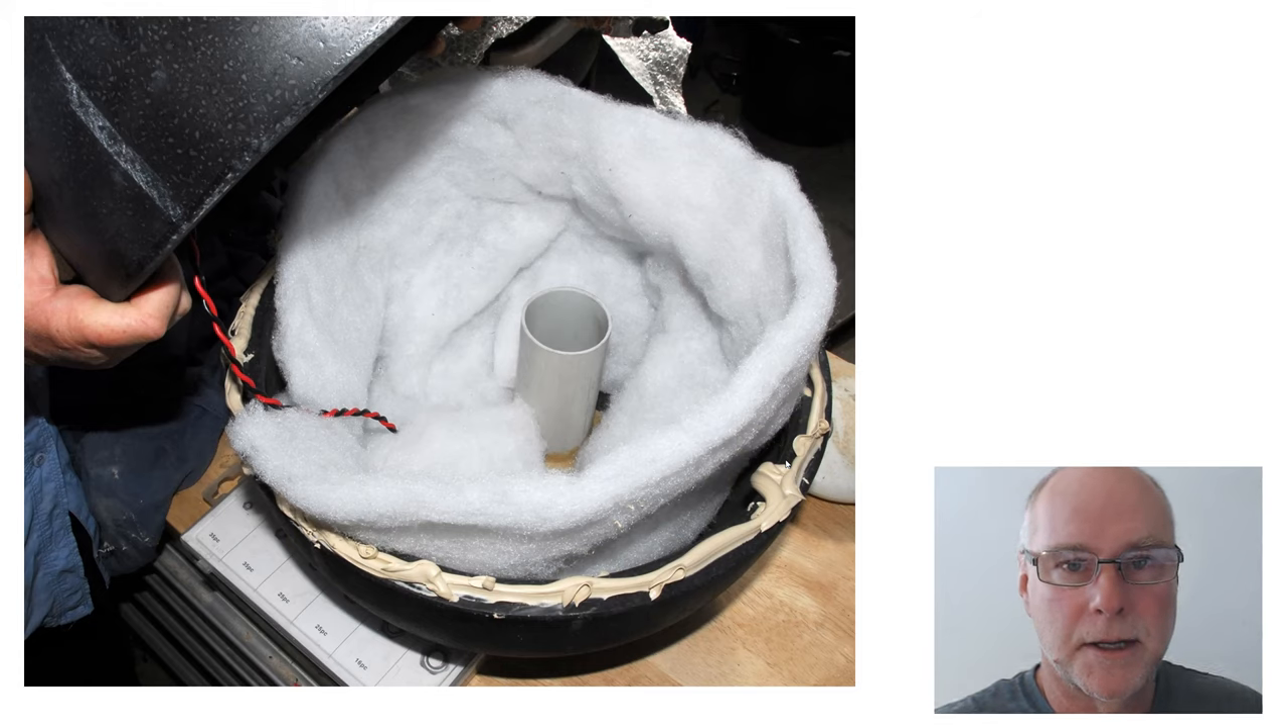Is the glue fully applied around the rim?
Yes.